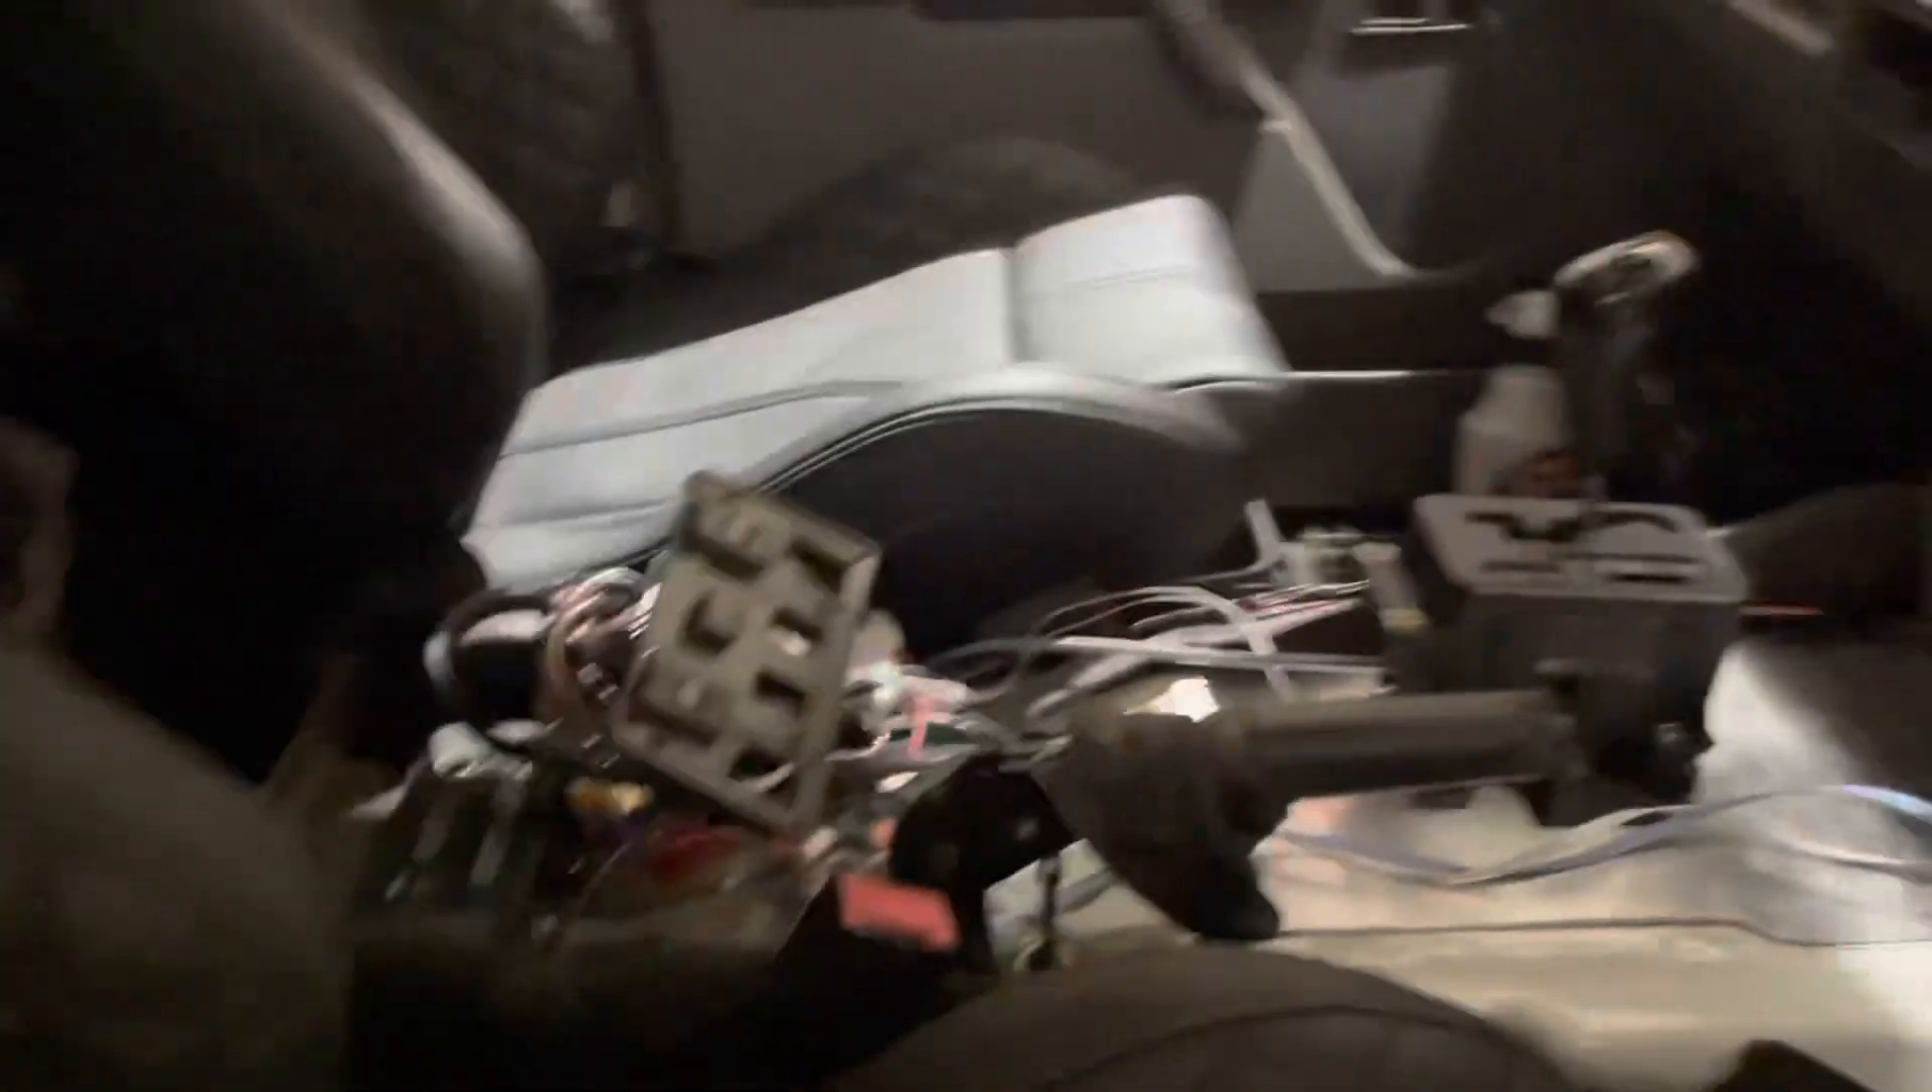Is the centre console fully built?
No.